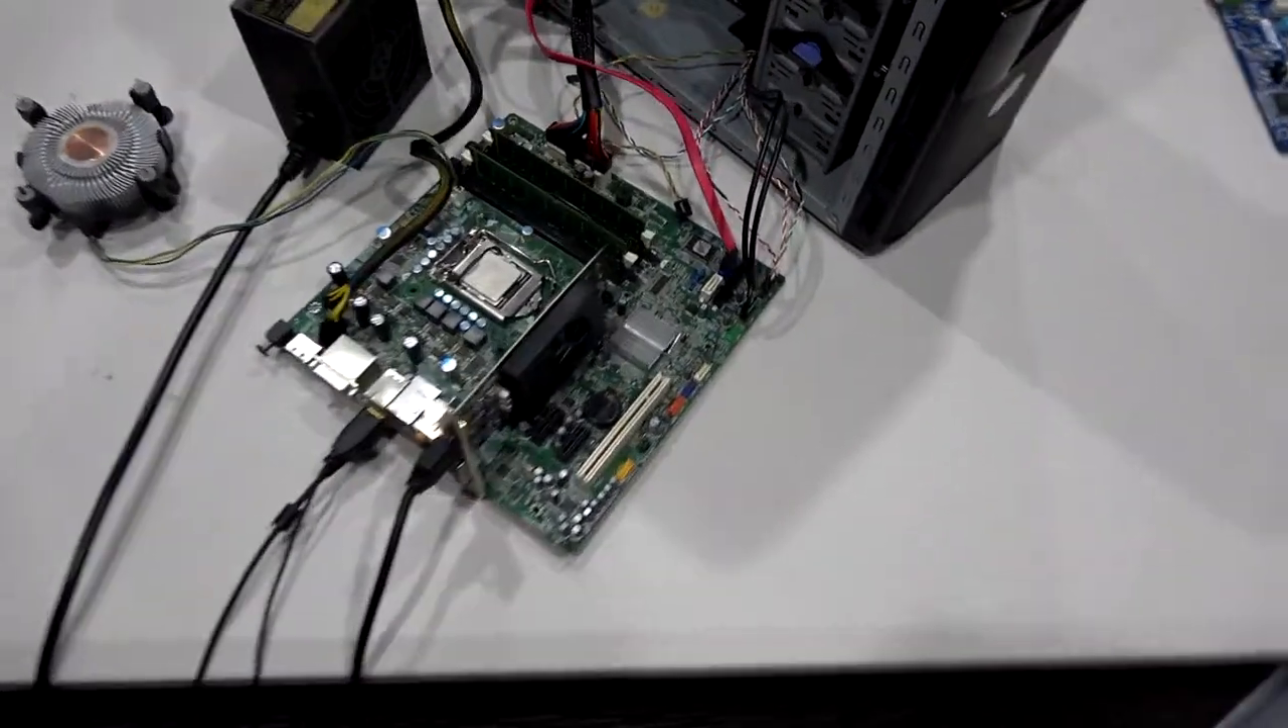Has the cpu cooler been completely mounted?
No.